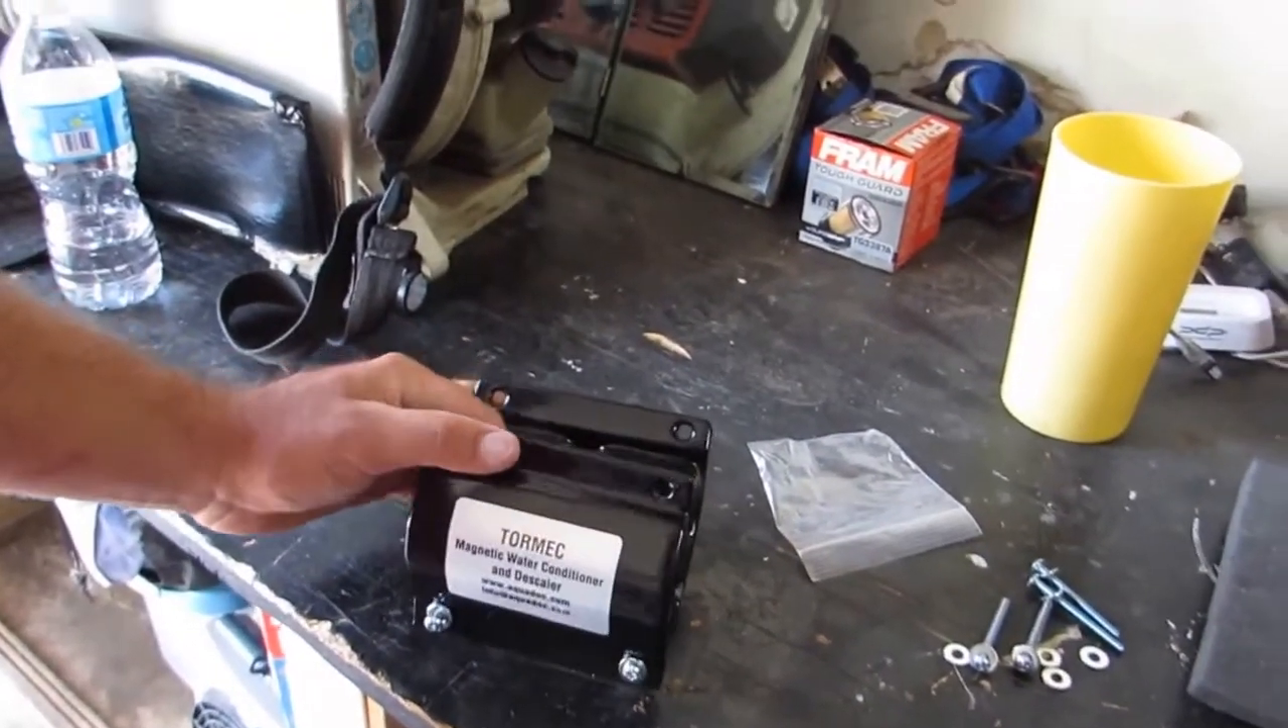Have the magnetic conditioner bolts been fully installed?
No.